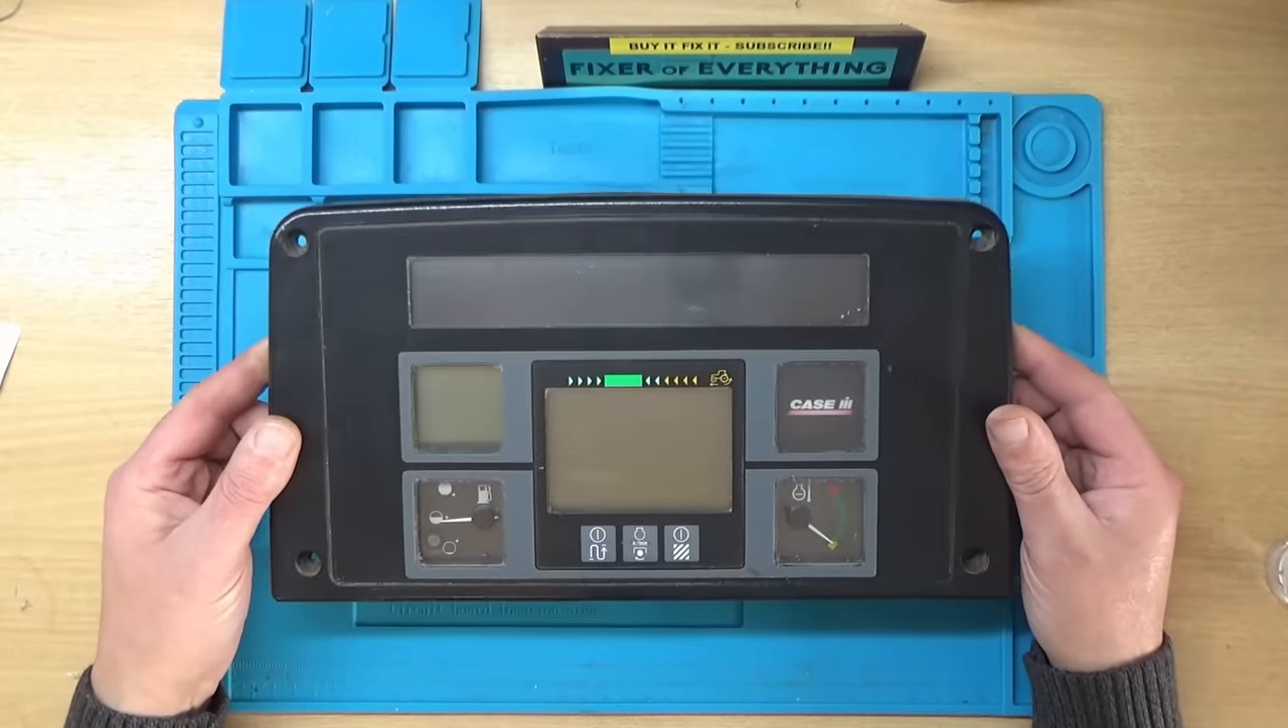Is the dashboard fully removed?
Yes.